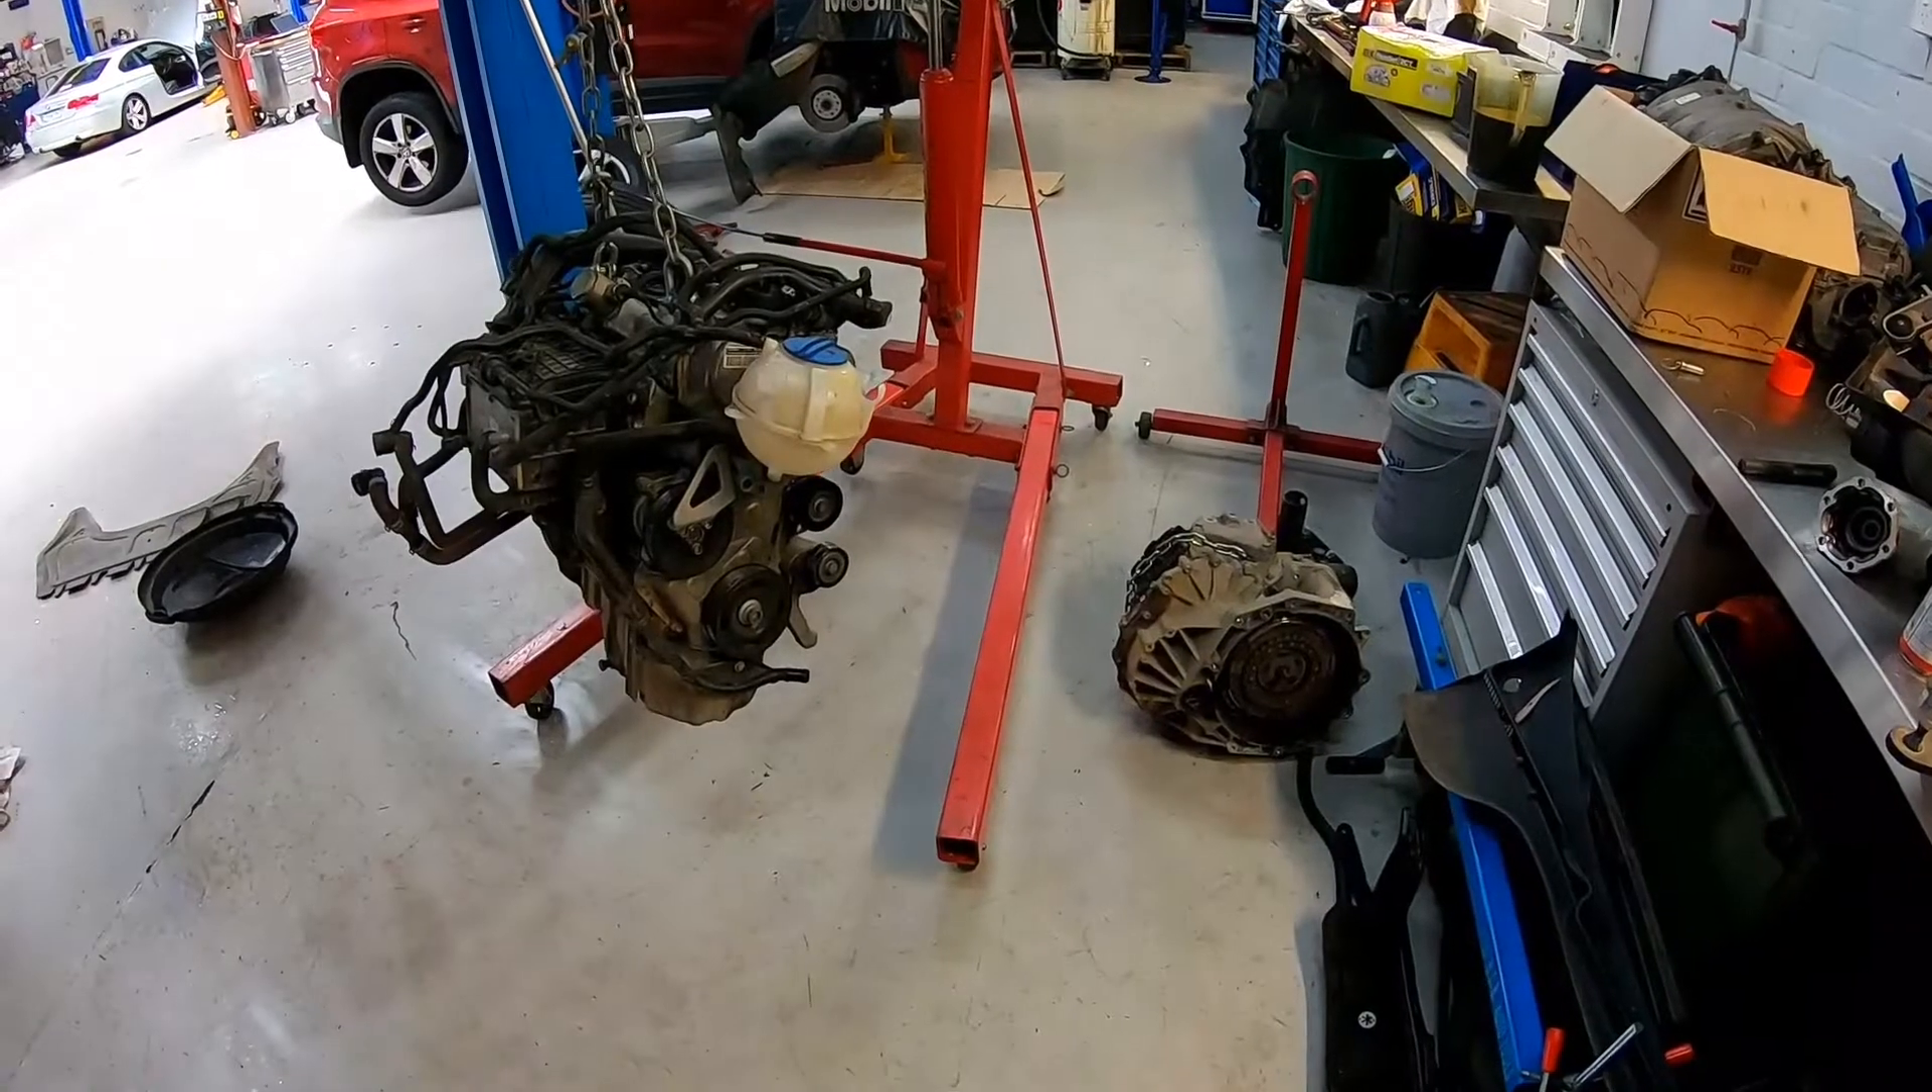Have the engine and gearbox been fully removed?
Yes.